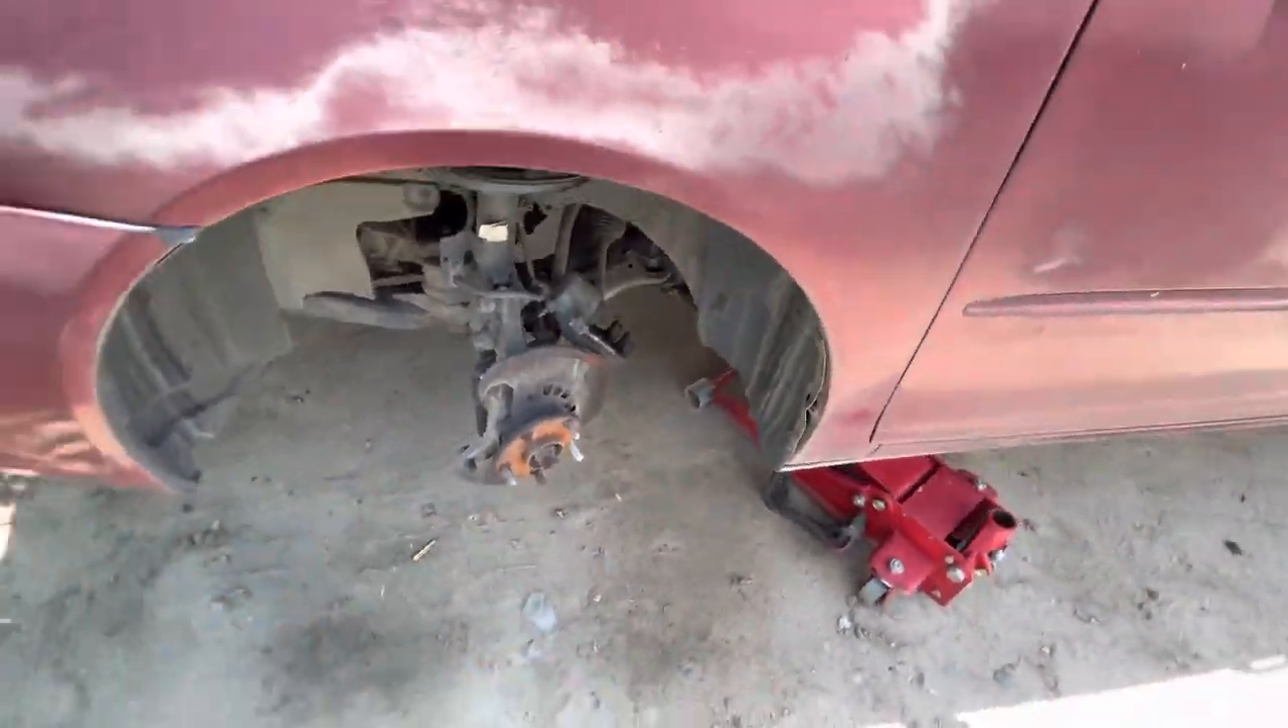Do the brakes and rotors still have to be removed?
No.